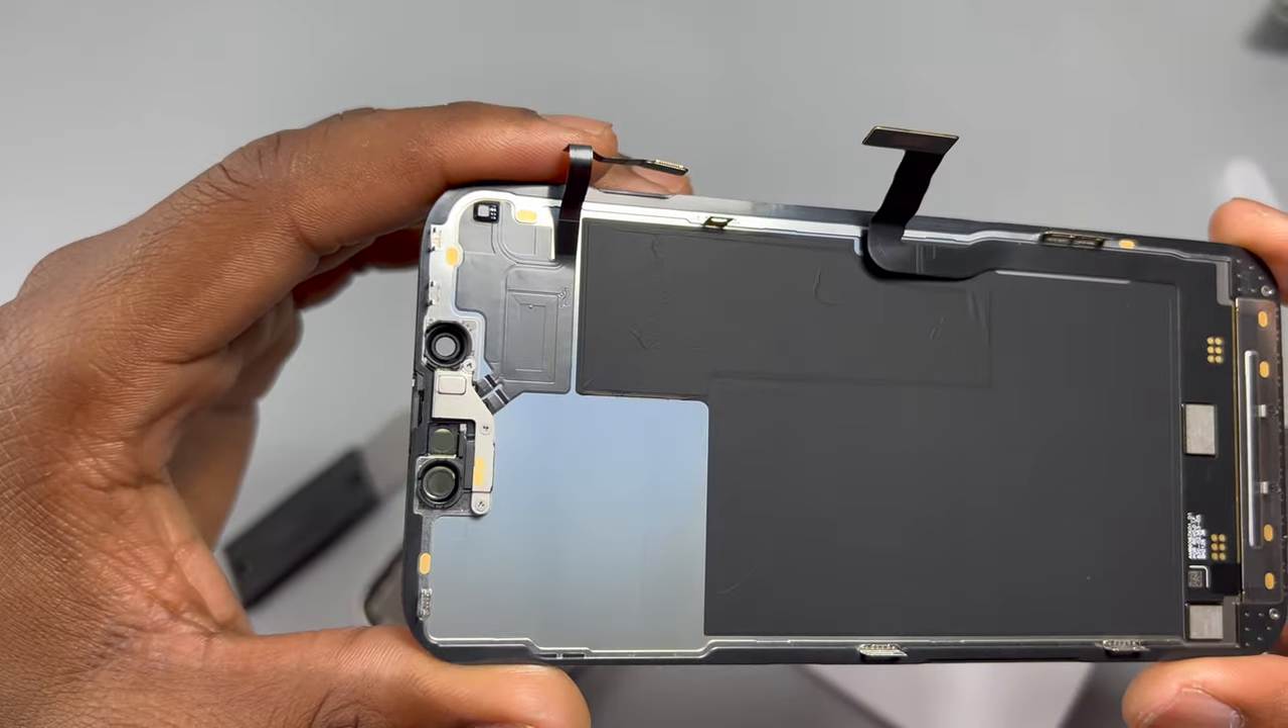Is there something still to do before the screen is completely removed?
No.